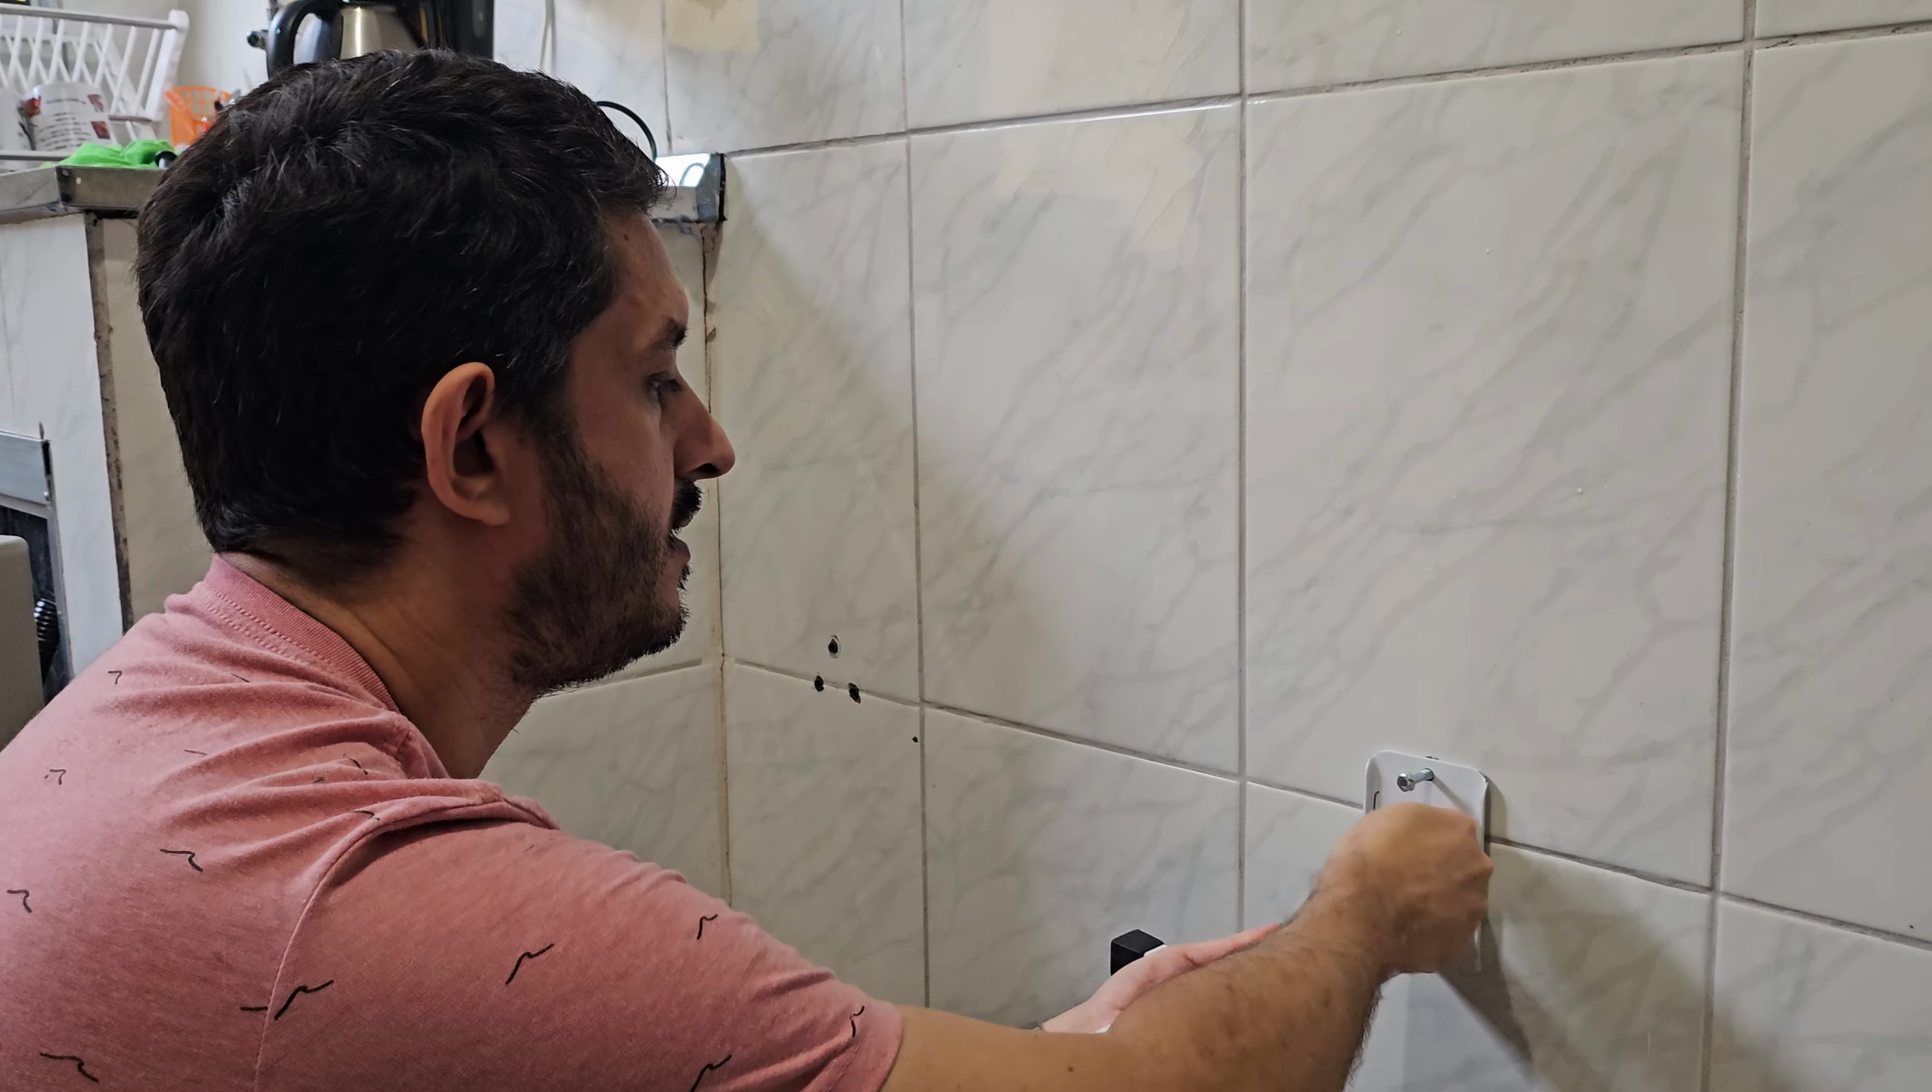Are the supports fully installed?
No.